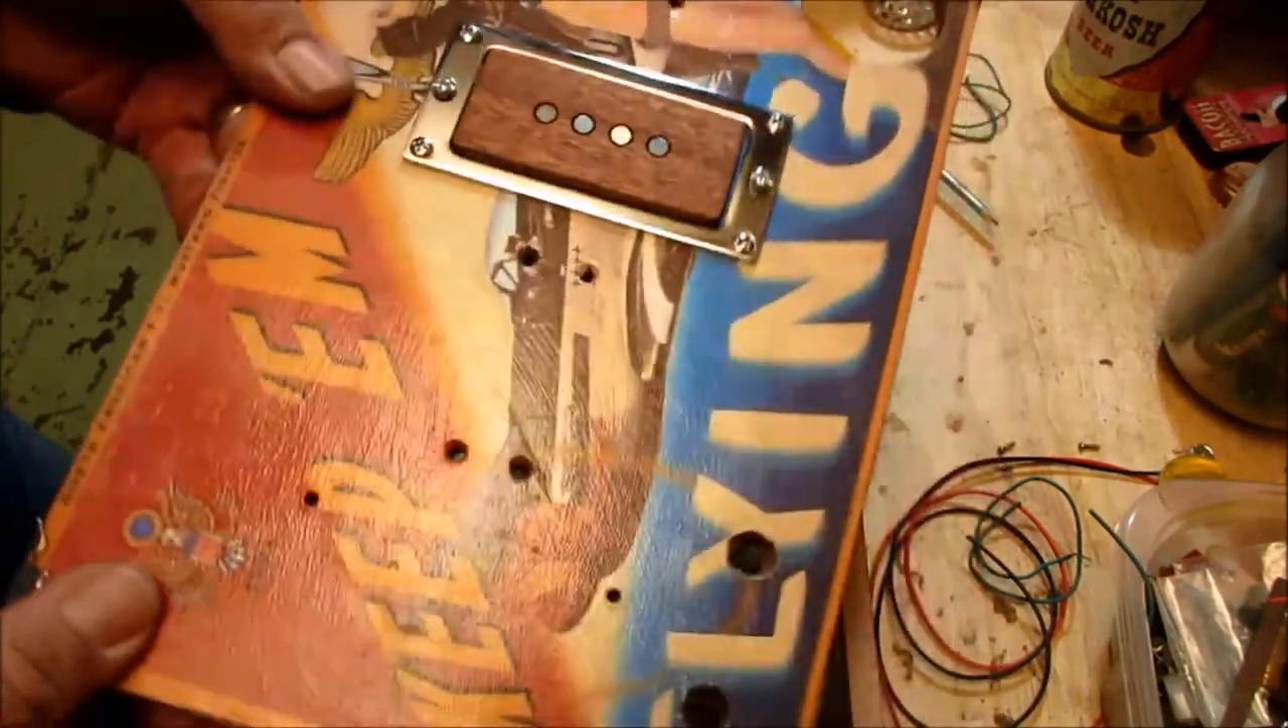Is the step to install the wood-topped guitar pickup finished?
Yes.